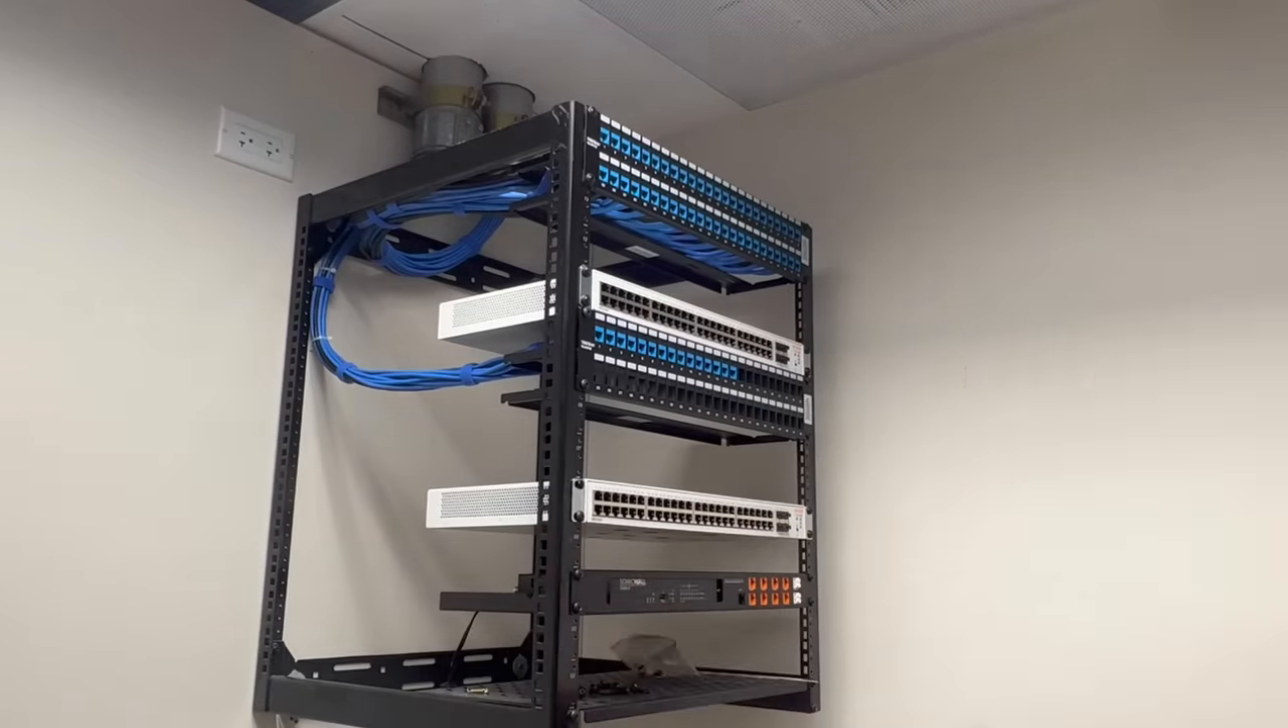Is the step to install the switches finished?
Yes.